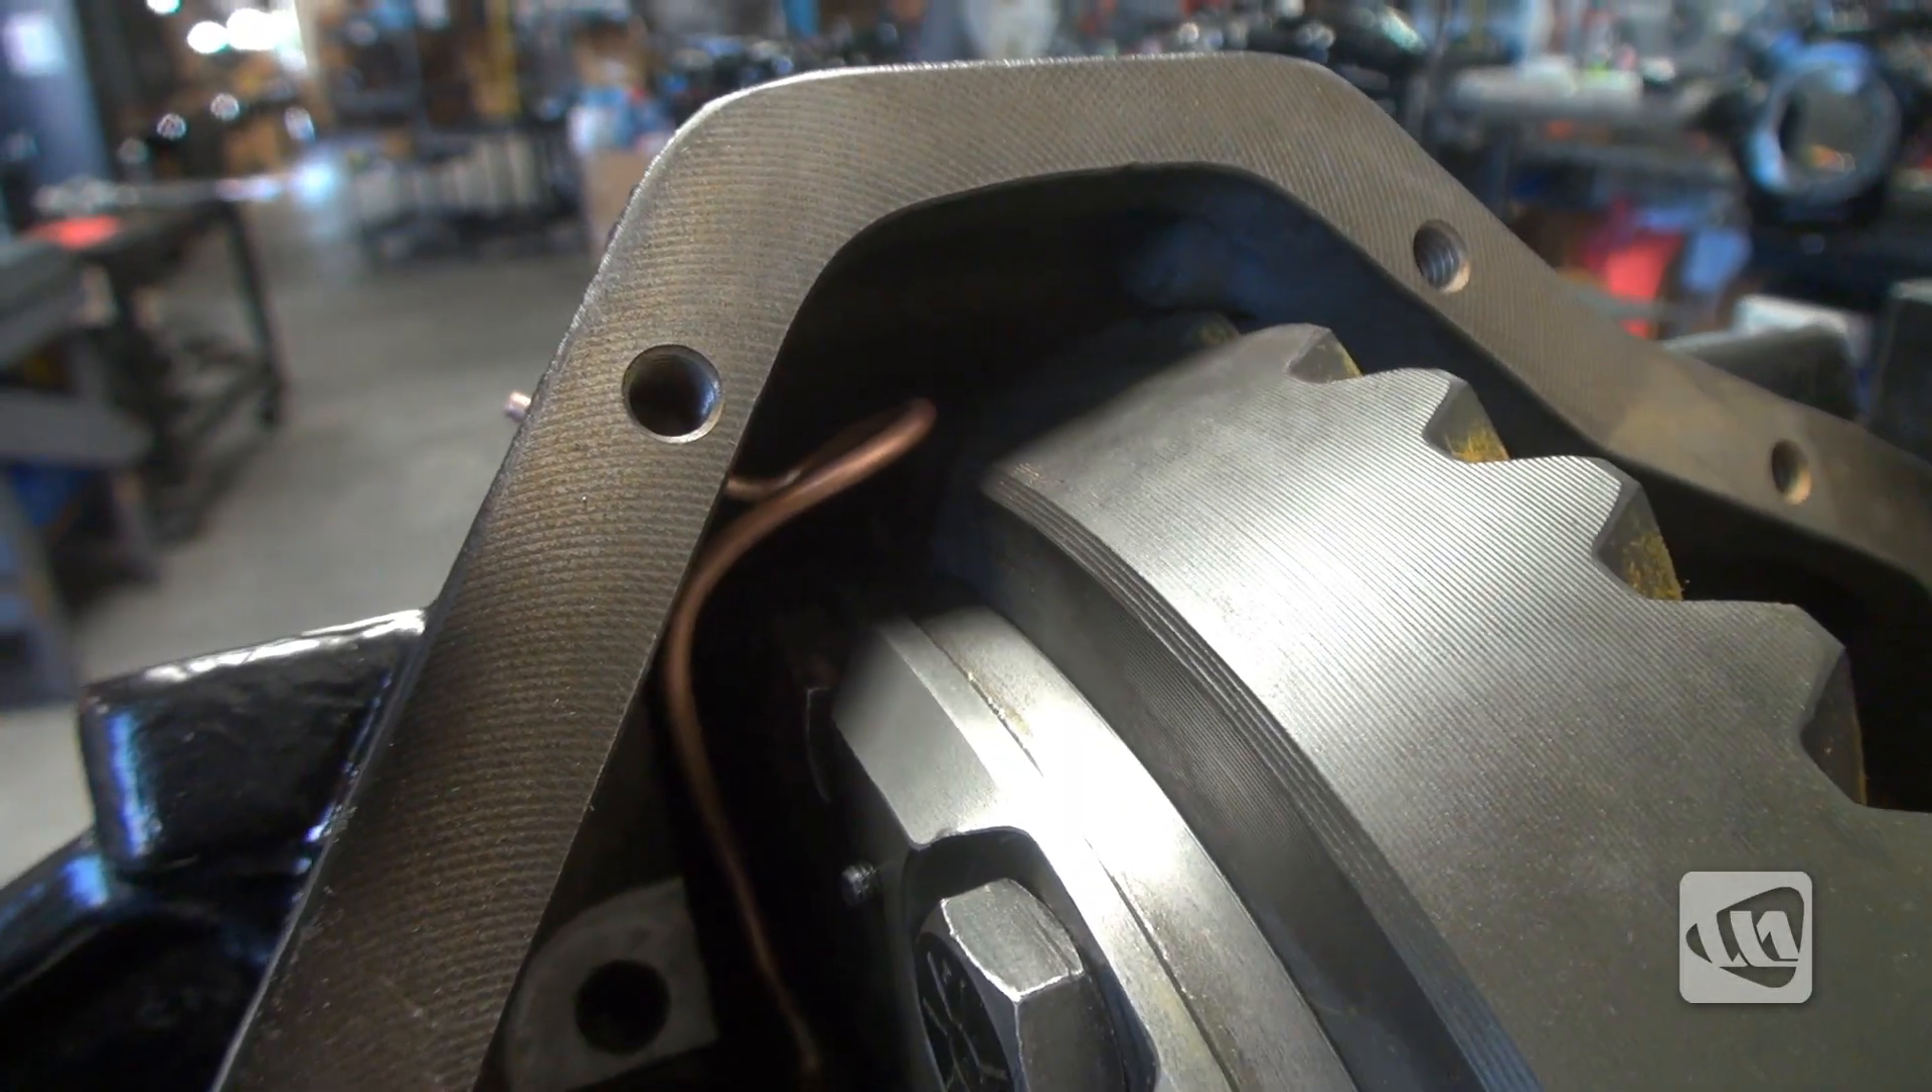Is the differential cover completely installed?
No.